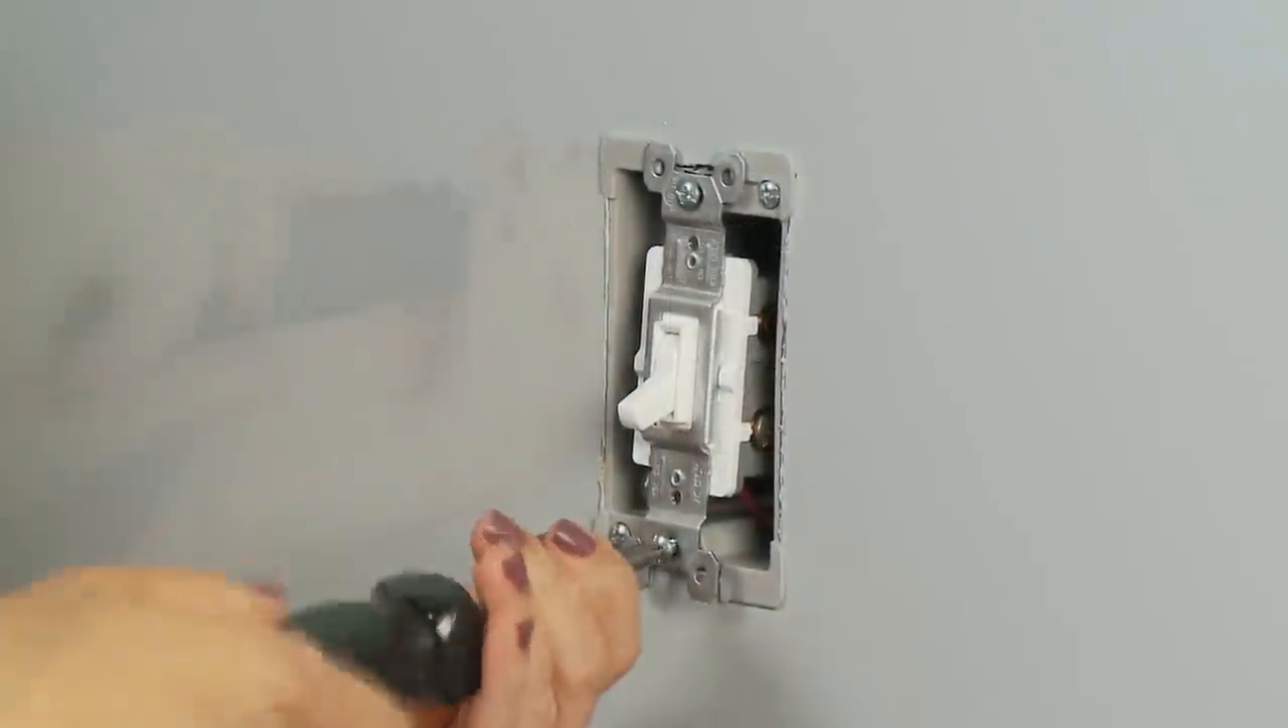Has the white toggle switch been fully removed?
No.